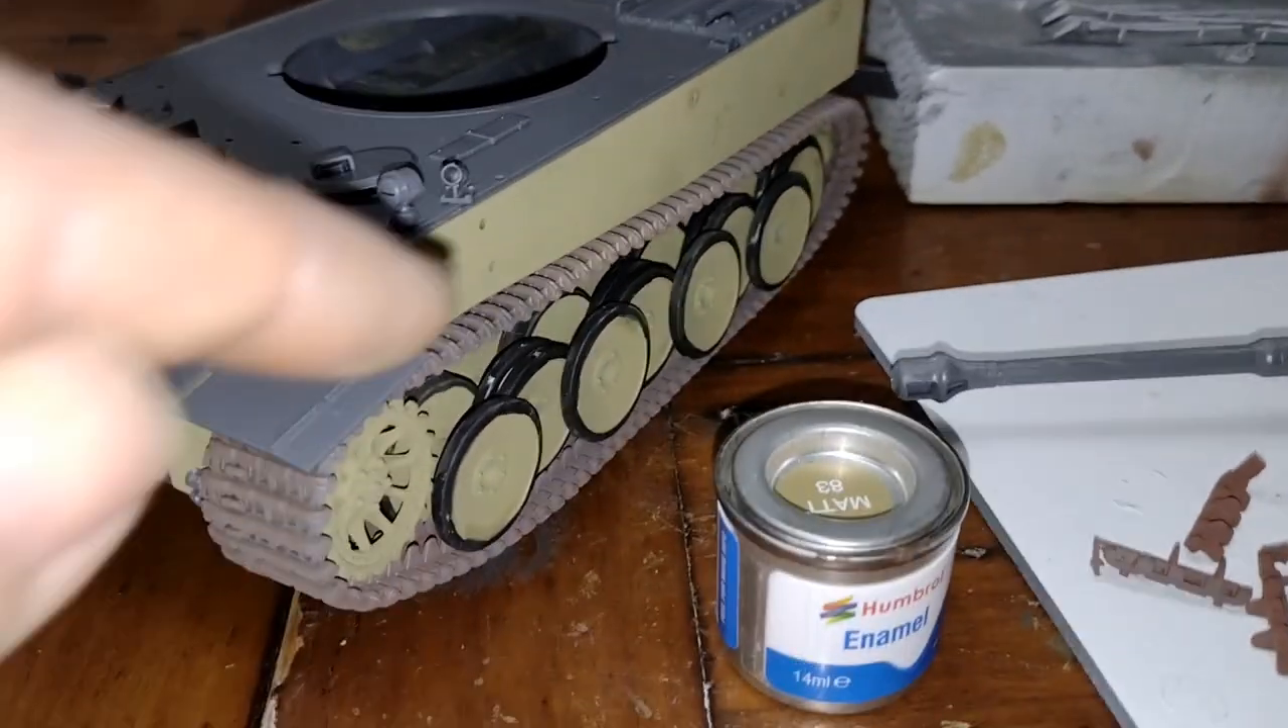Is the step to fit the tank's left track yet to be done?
No.